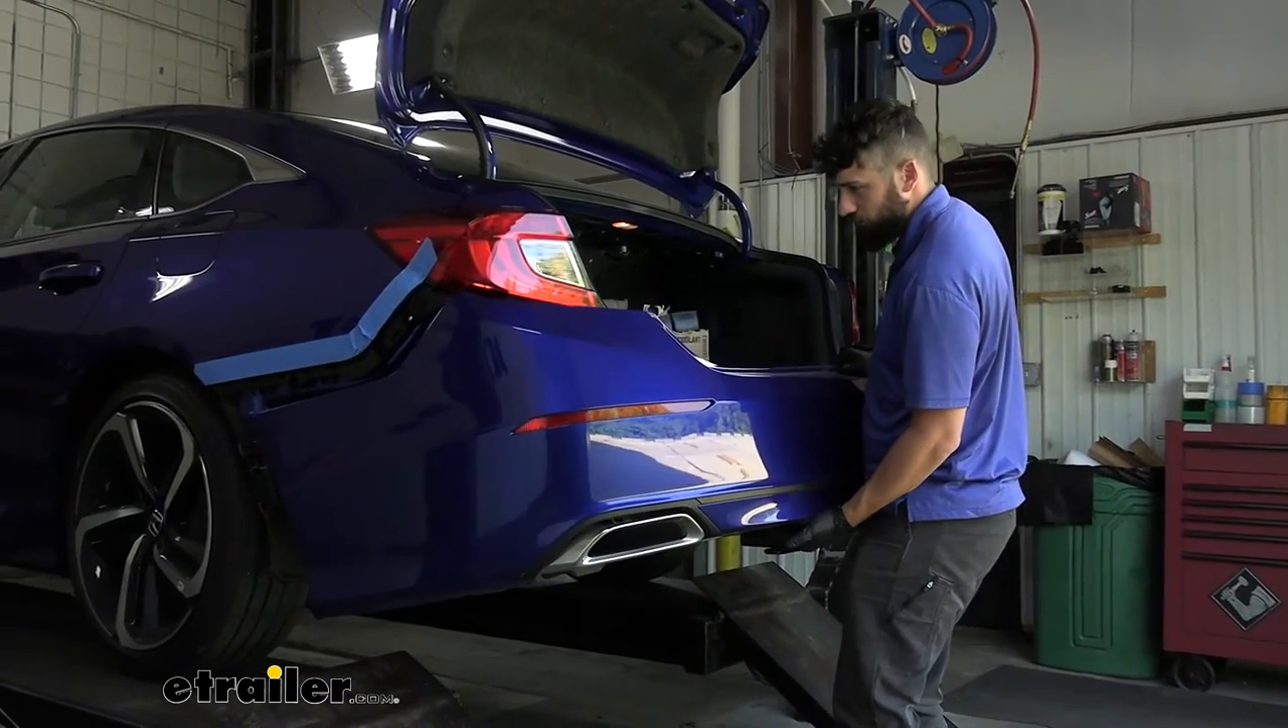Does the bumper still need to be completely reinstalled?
Yes.